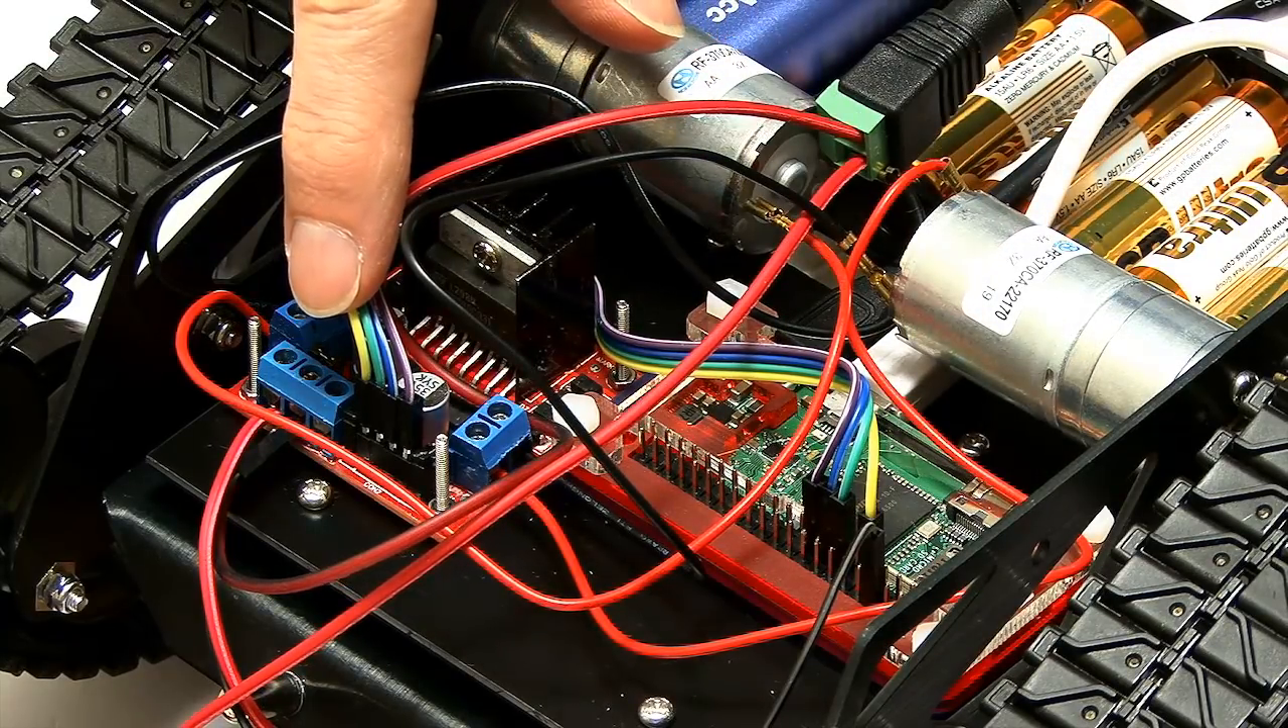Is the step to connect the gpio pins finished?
Yes.